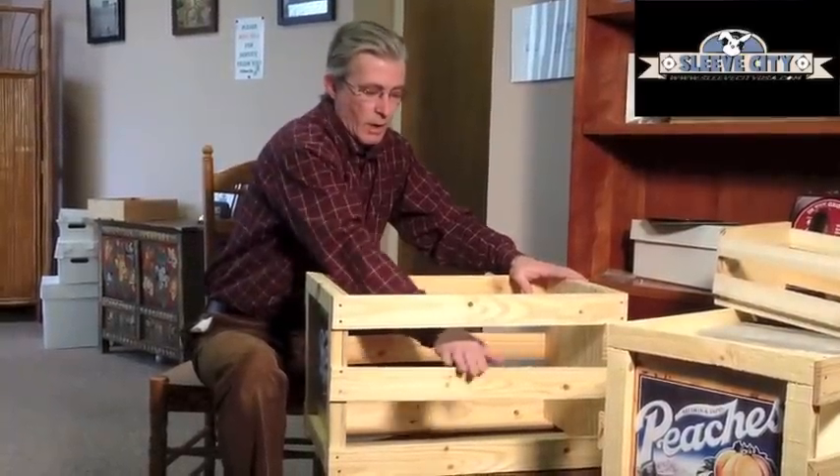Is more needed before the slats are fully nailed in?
No.